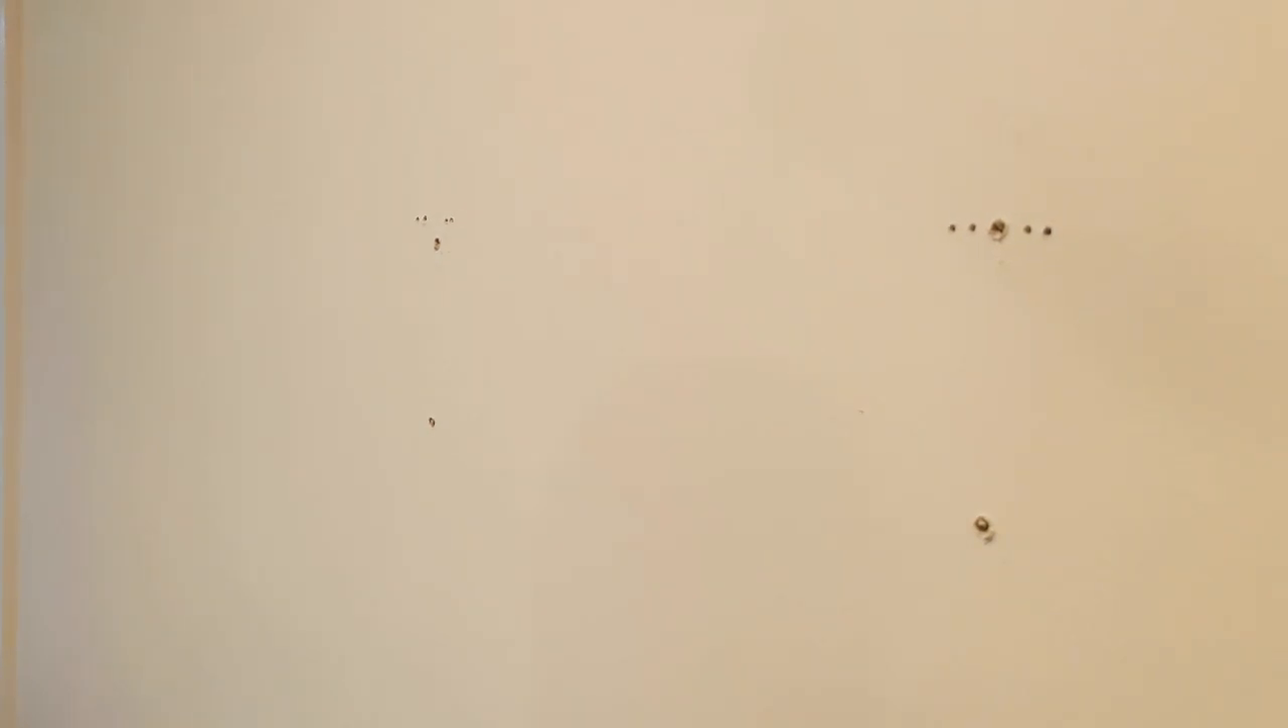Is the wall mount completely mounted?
No.